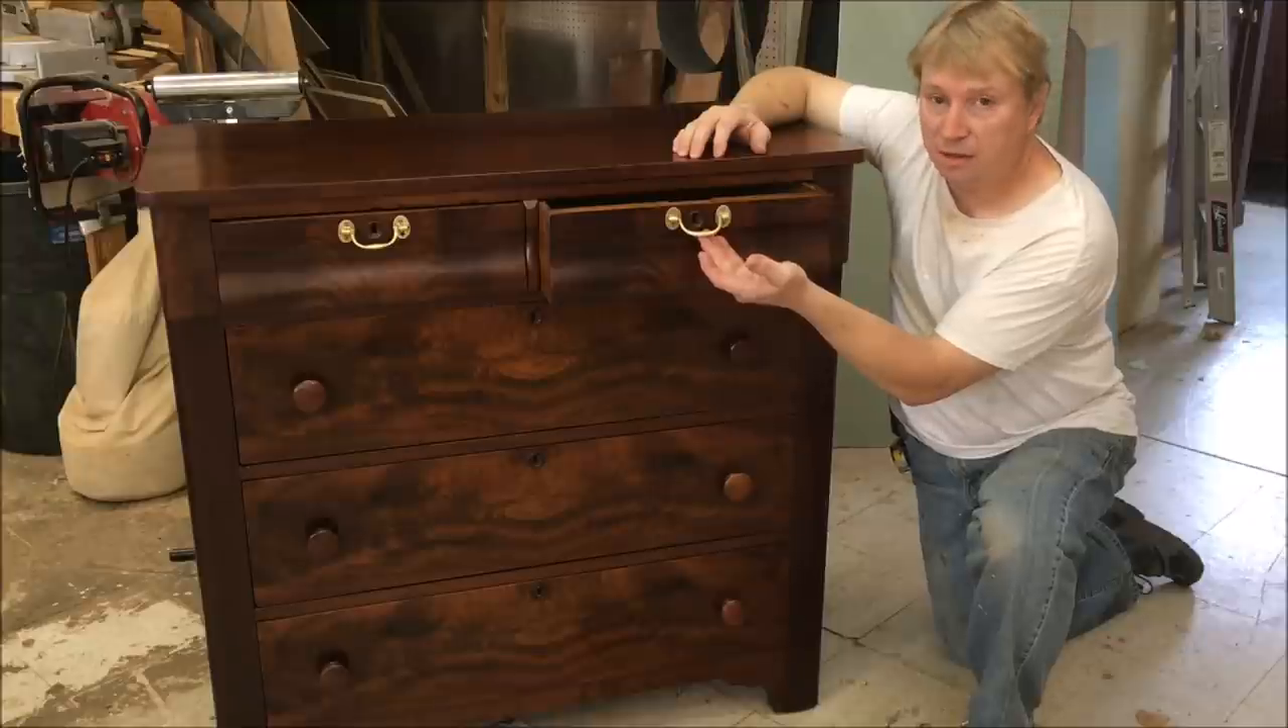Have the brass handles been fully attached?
Yes.